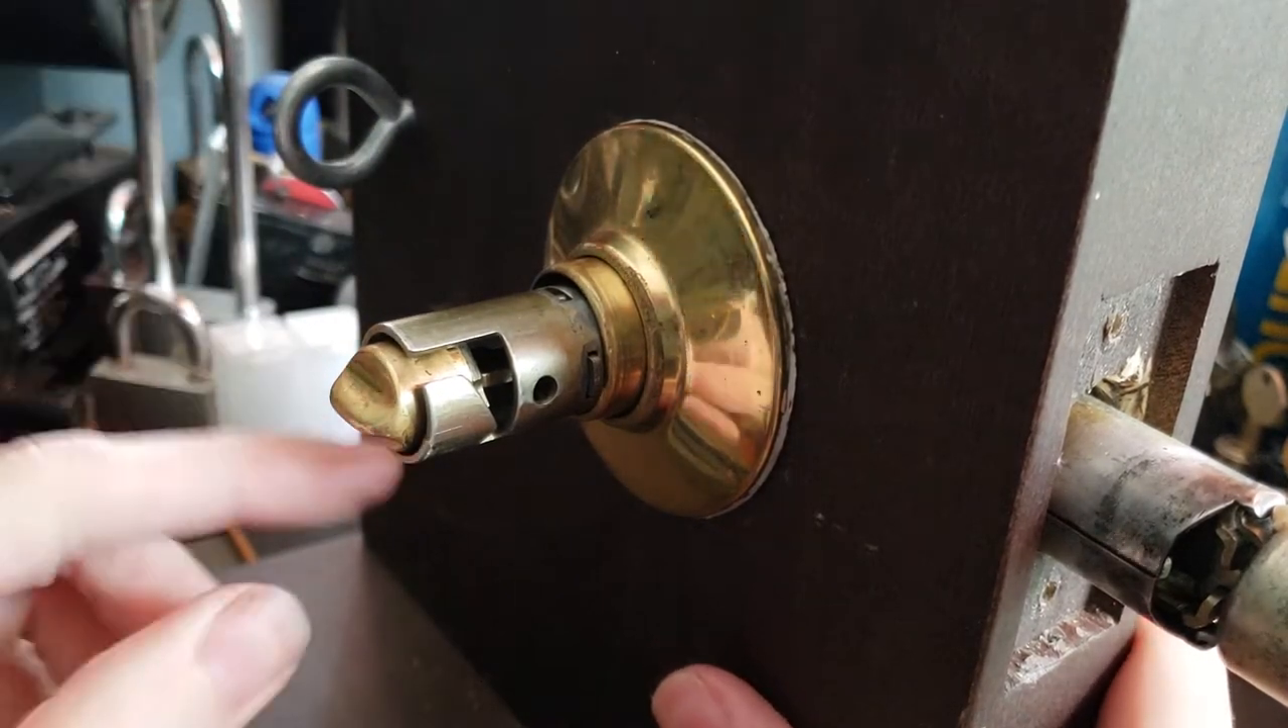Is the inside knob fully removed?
Yes.